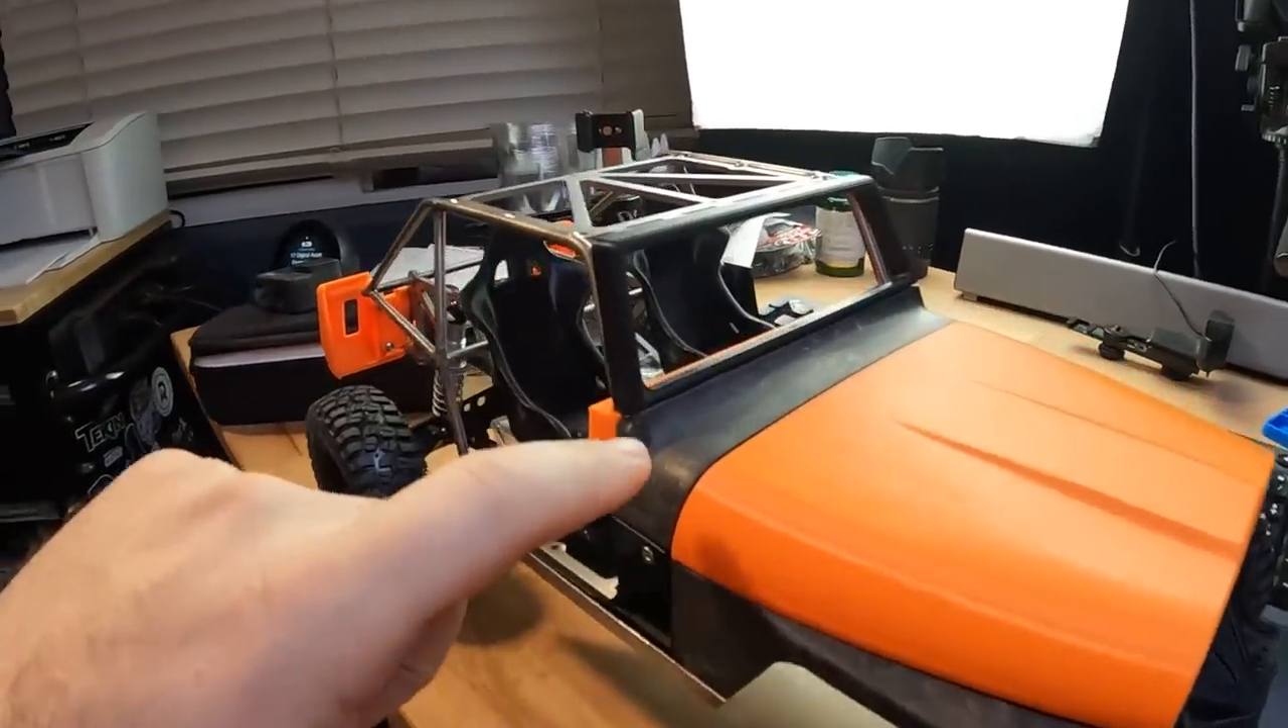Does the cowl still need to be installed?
No.